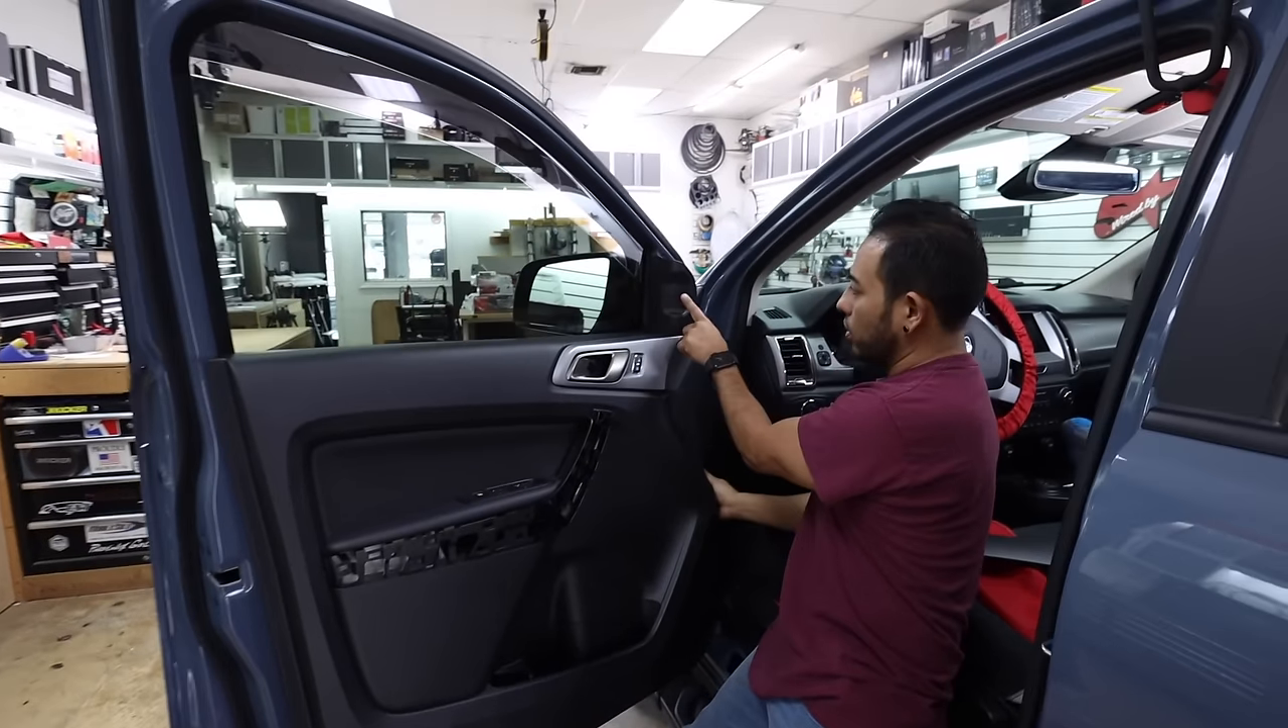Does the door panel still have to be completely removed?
Yes.